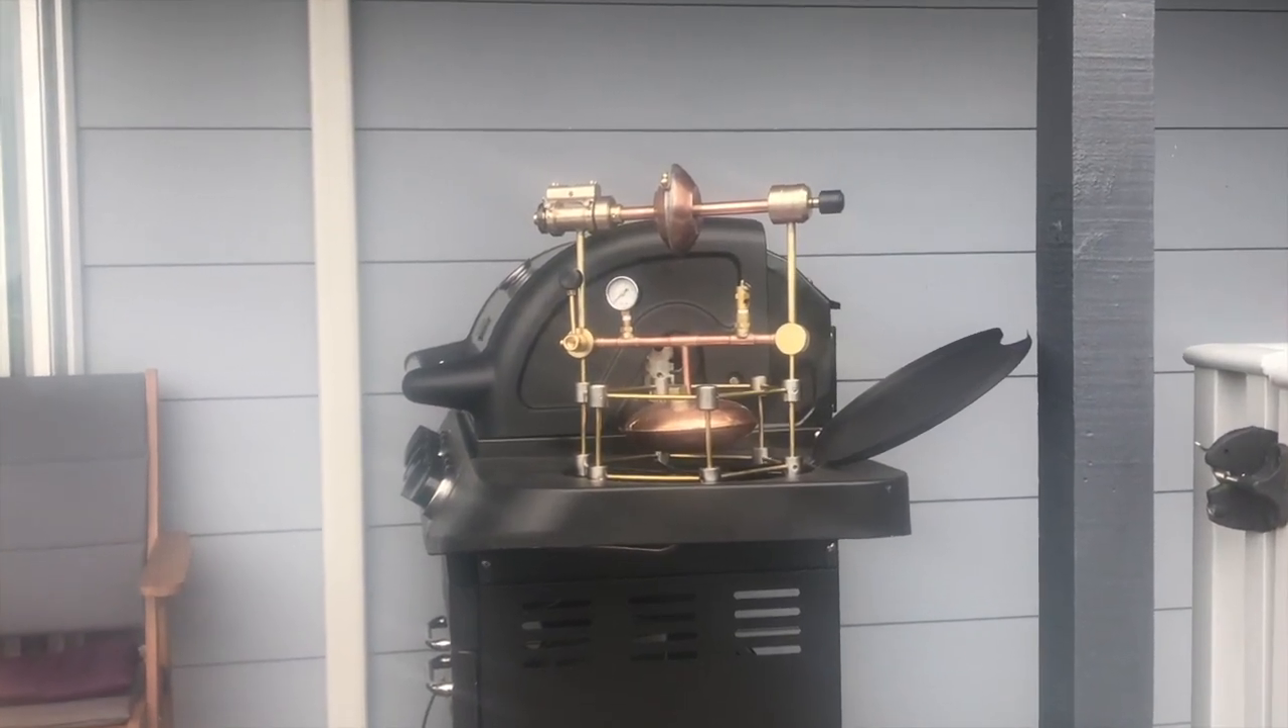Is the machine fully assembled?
Yes.